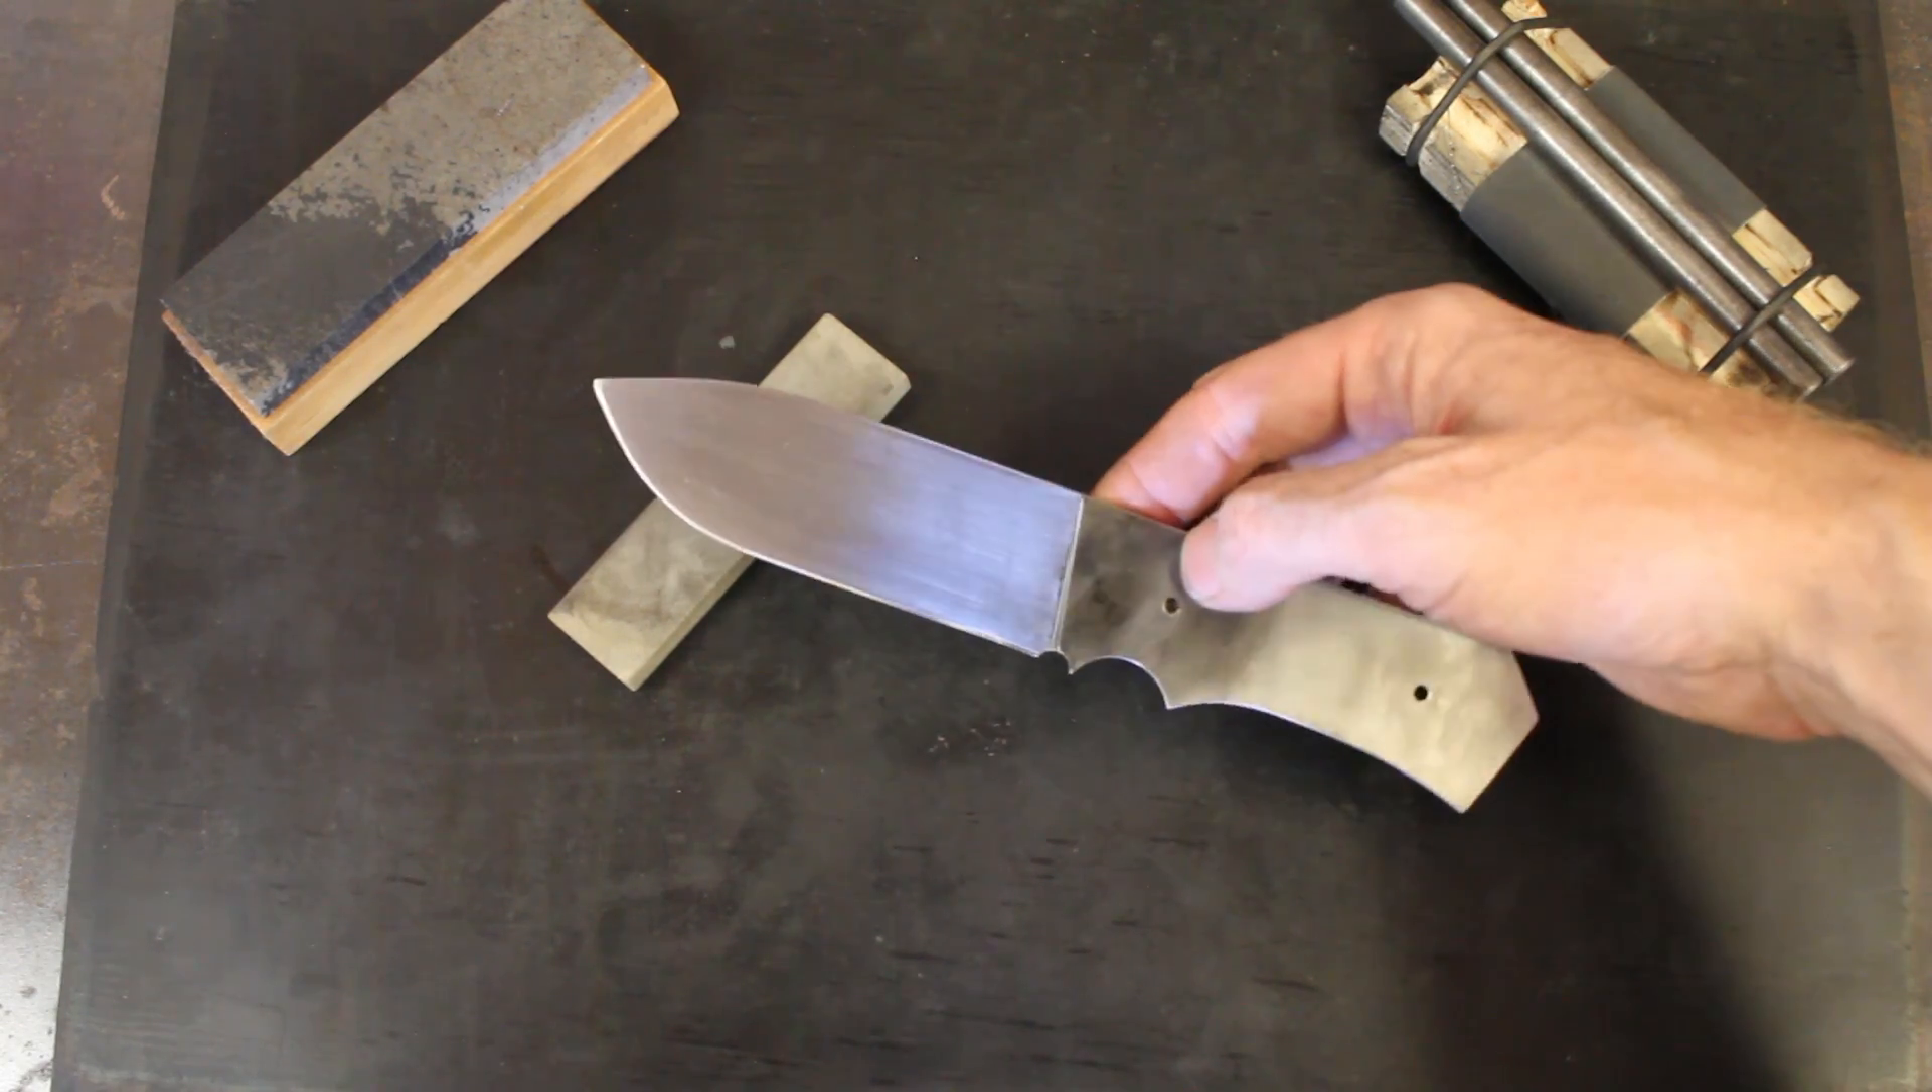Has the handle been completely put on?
No.